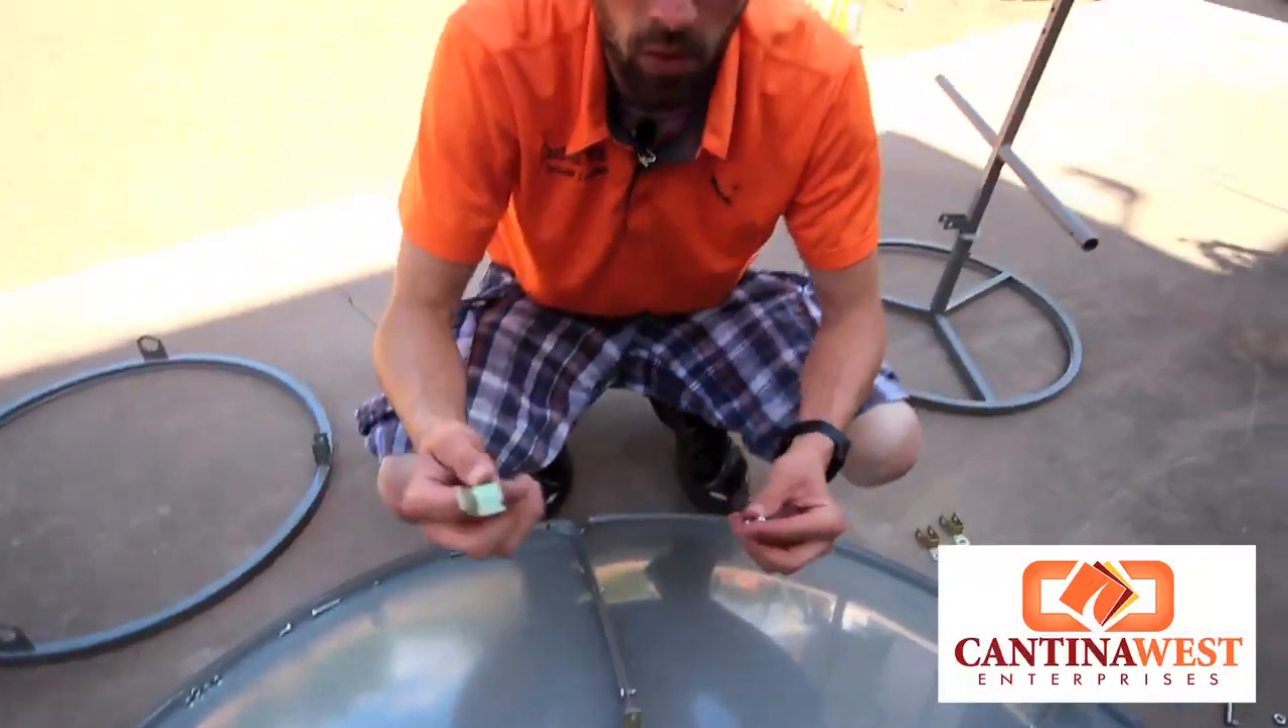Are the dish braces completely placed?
No.